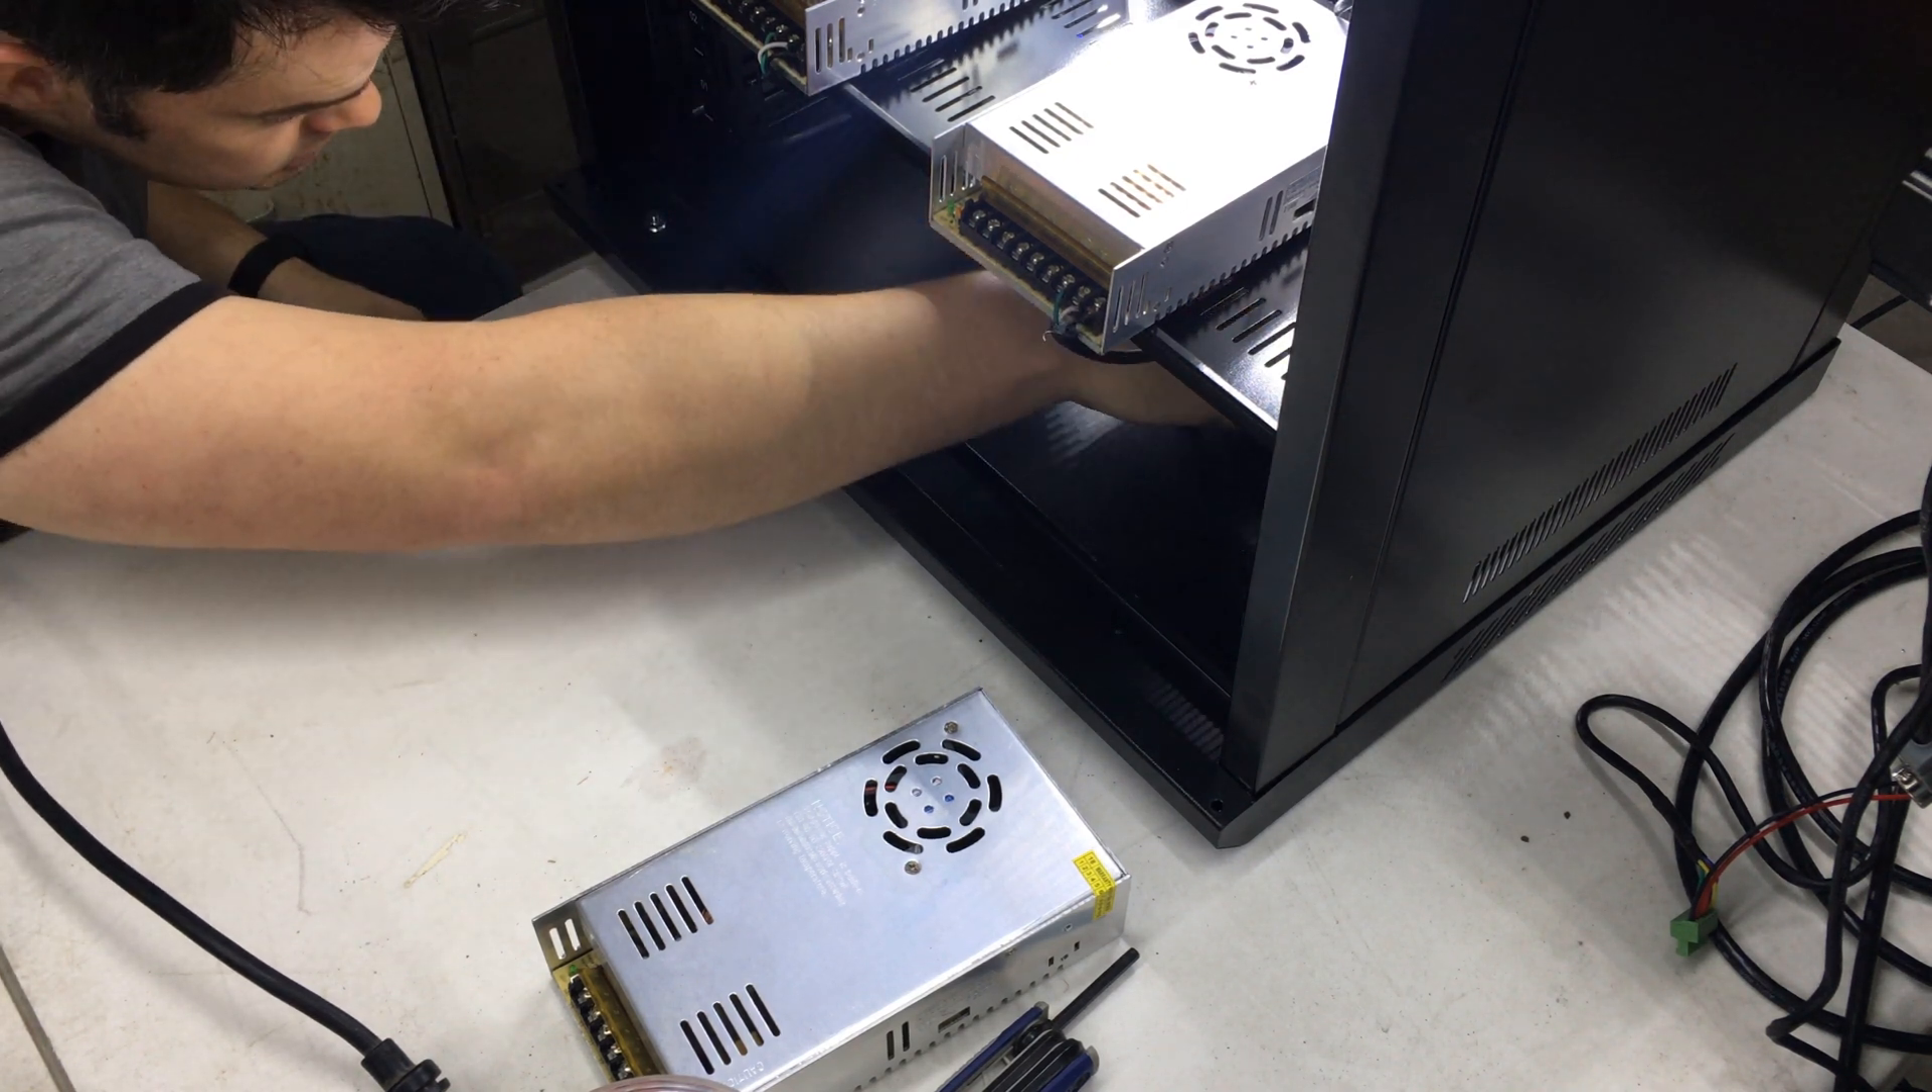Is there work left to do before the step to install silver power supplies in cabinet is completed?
Yes.